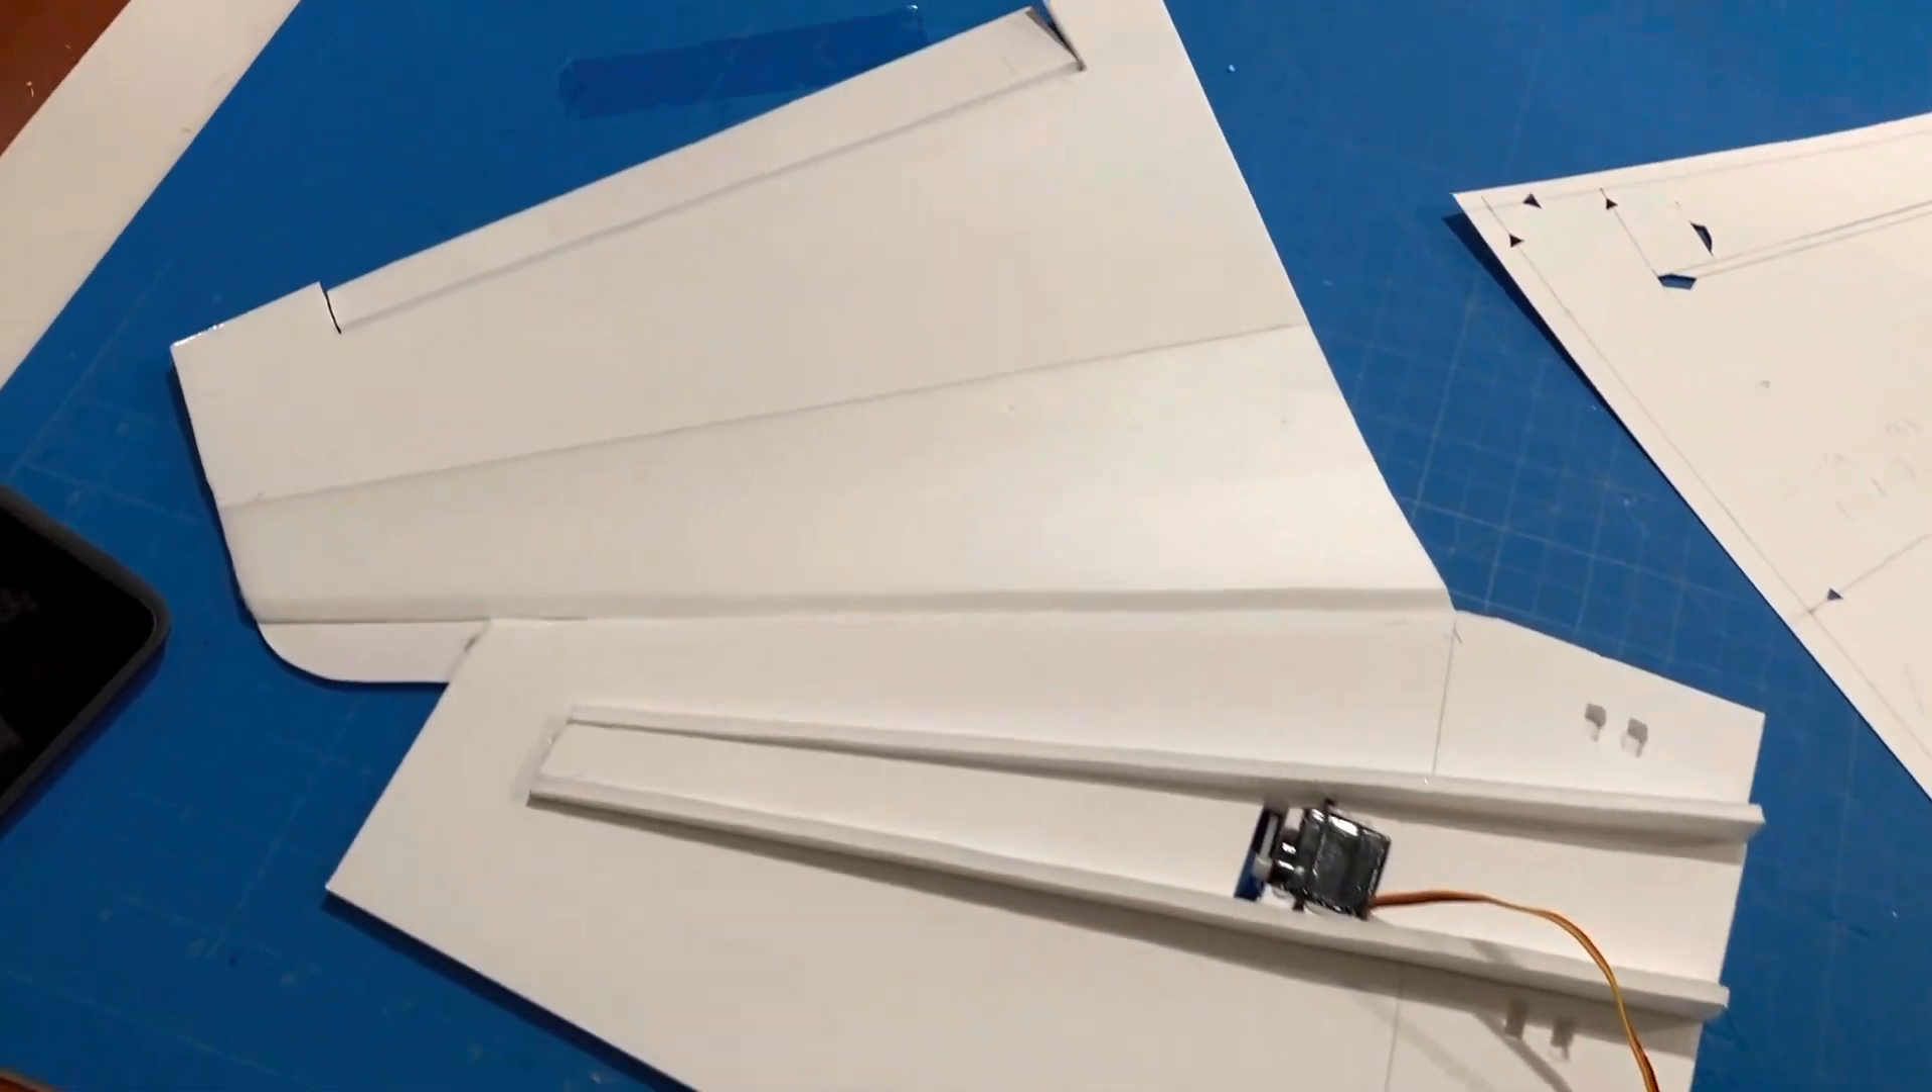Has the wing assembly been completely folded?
No.